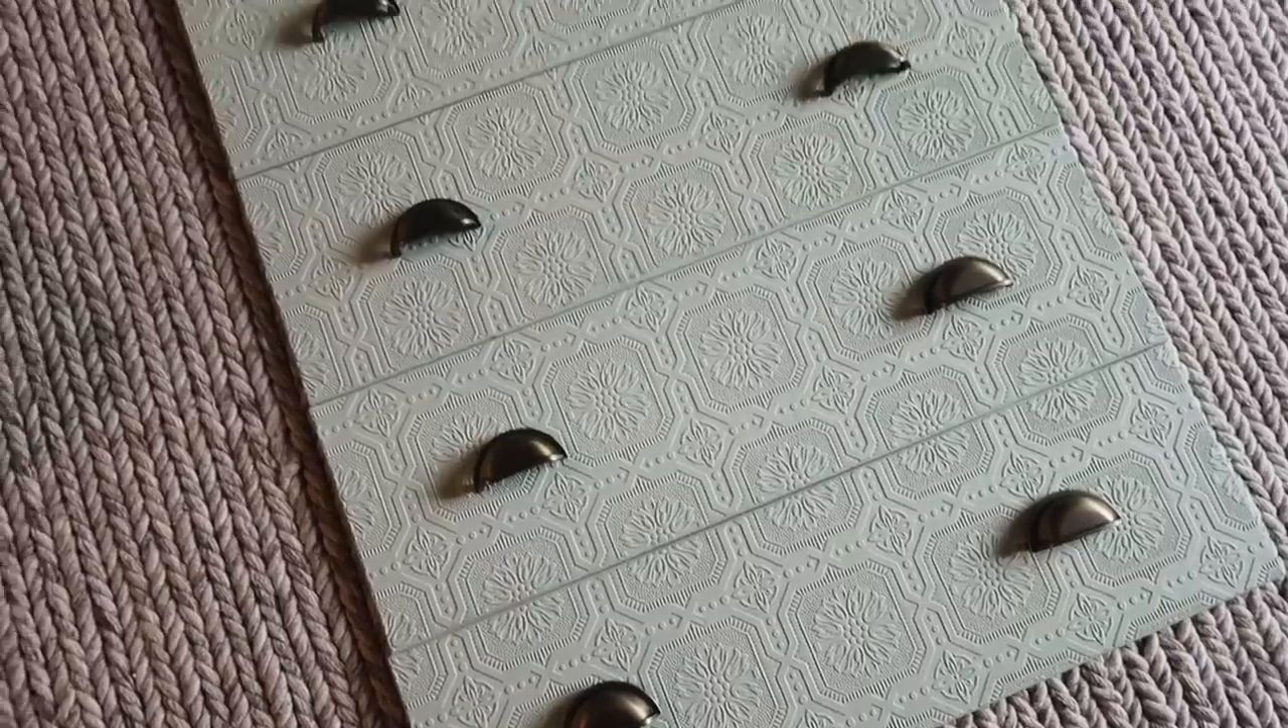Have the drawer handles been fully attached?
Yes.